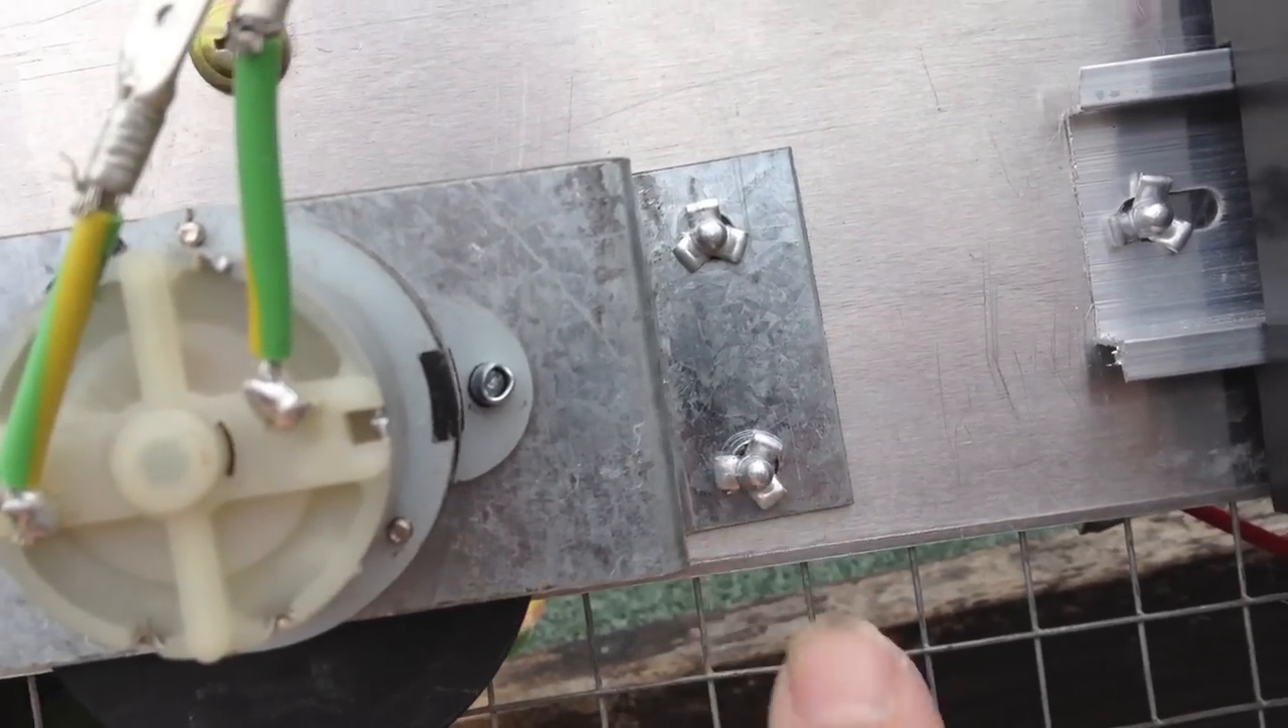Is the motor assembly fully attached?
Yes.